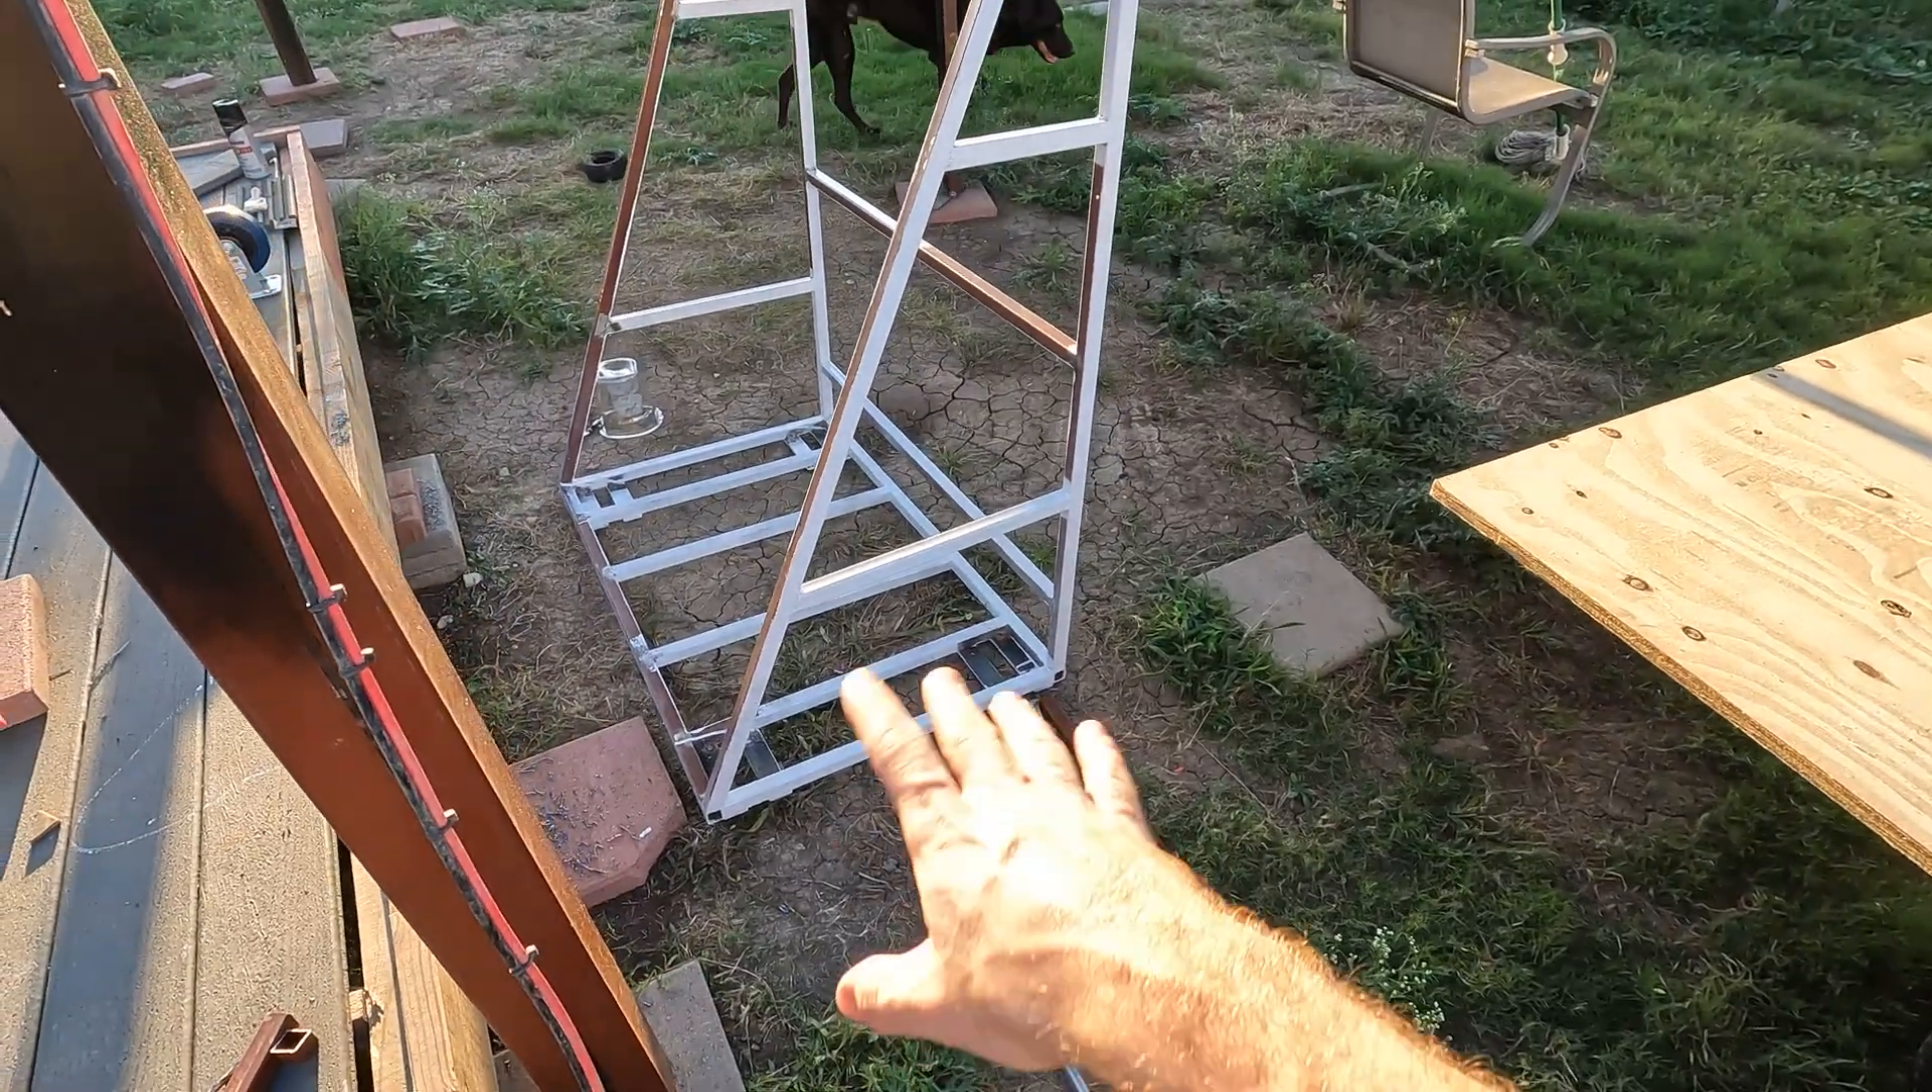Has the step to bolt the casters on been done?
No.